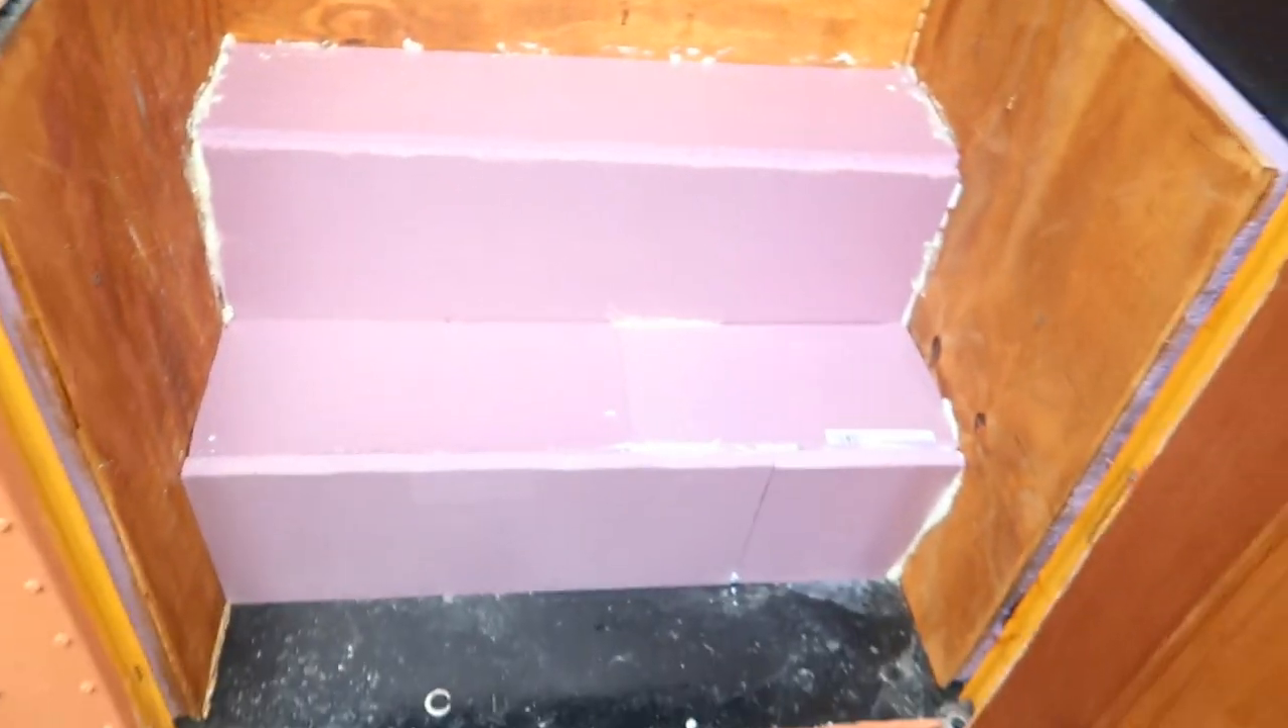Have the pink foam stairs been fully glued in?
Yes.